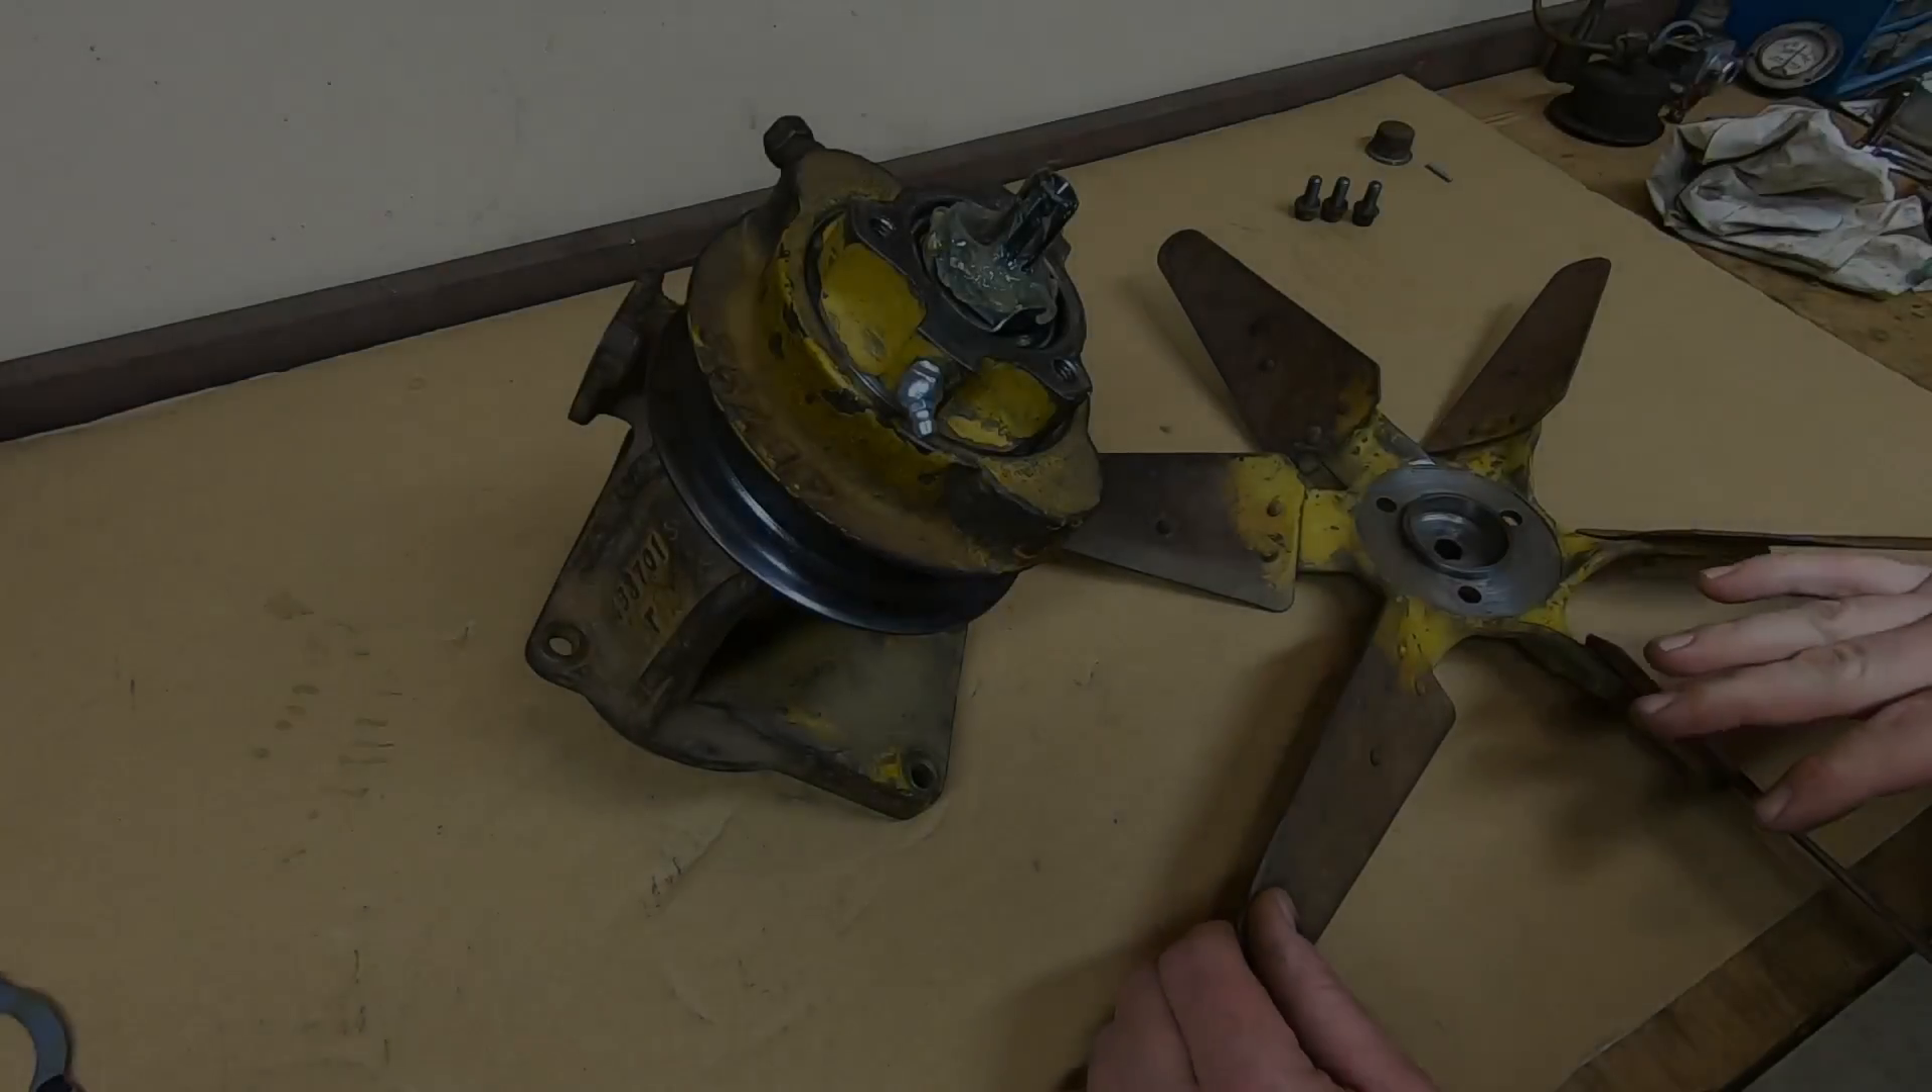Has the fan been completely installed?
No.